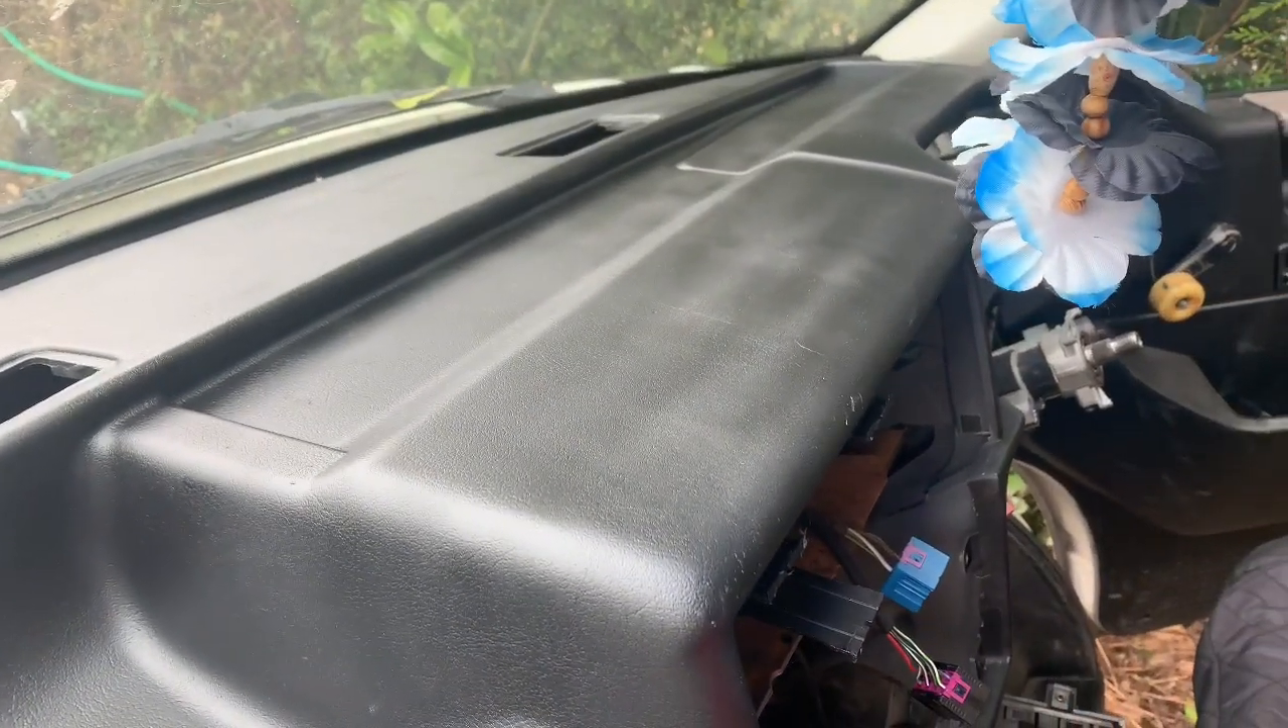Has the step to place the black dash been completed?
Yes.